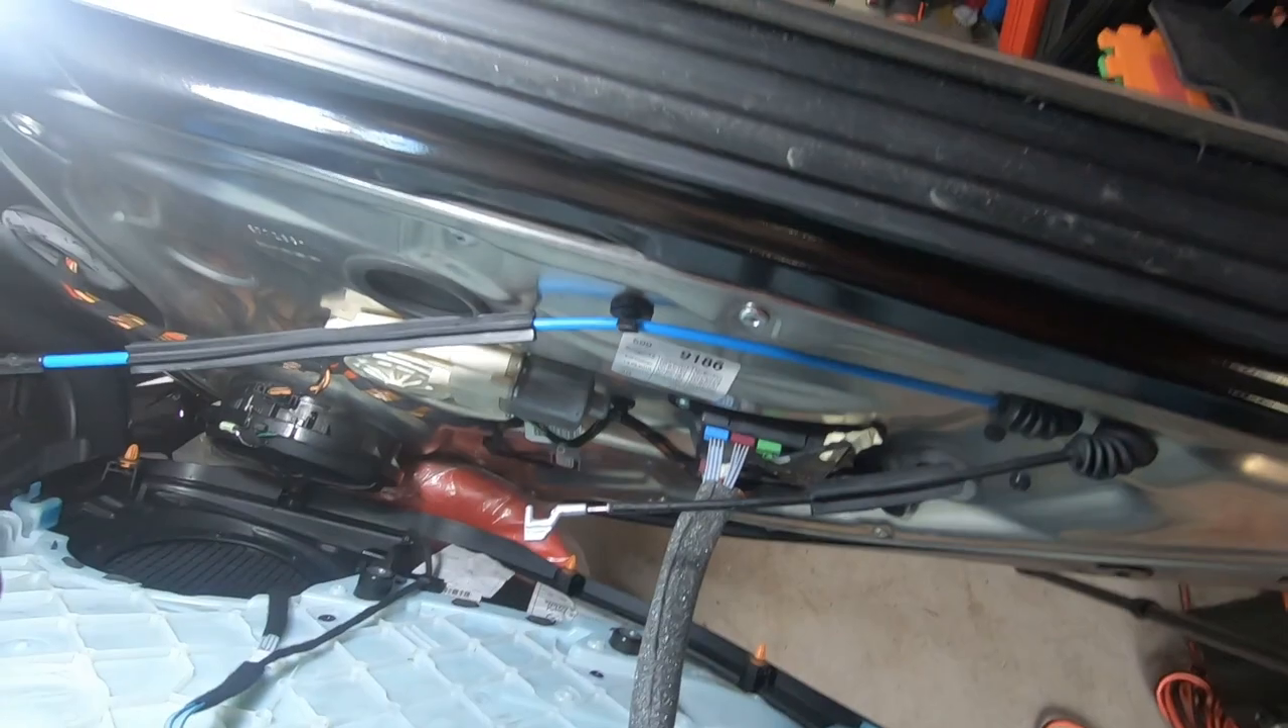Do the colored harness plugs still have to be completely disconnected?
Yes.